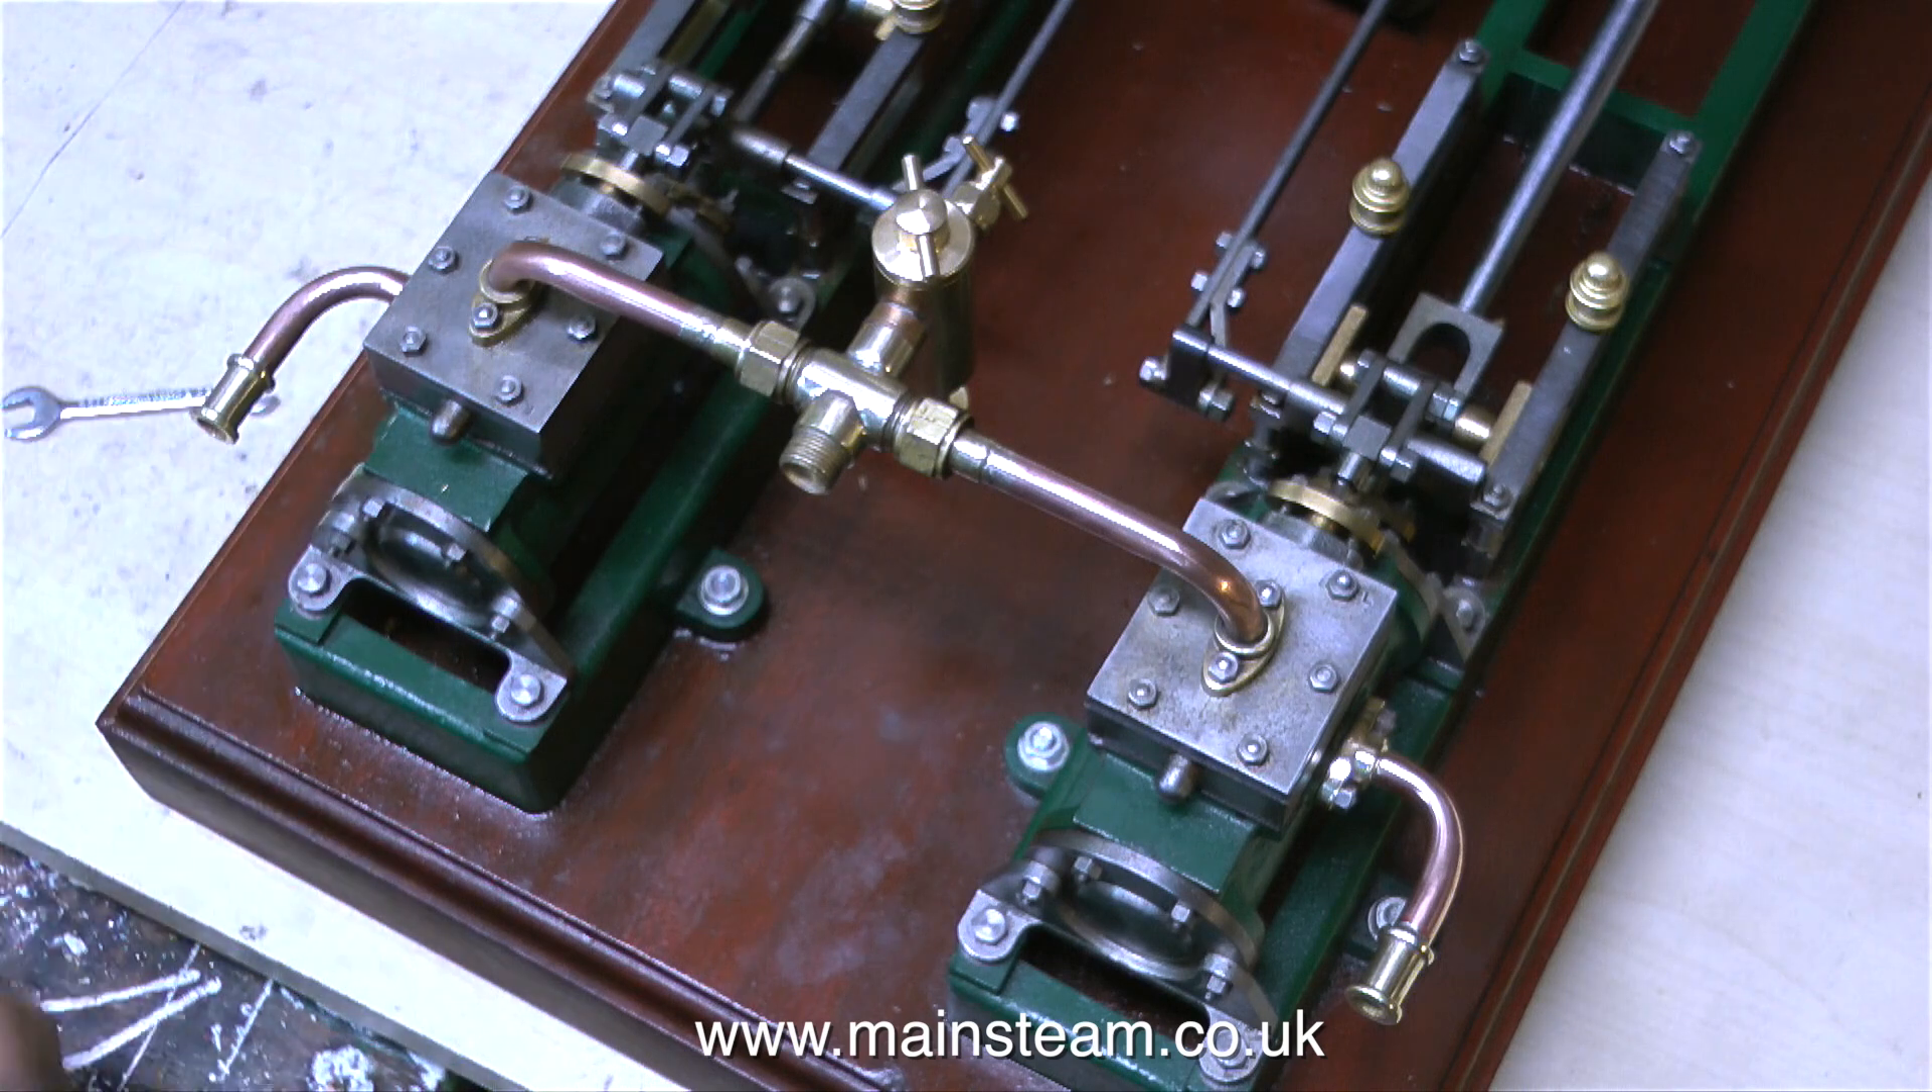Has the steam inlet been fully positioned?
Yes.